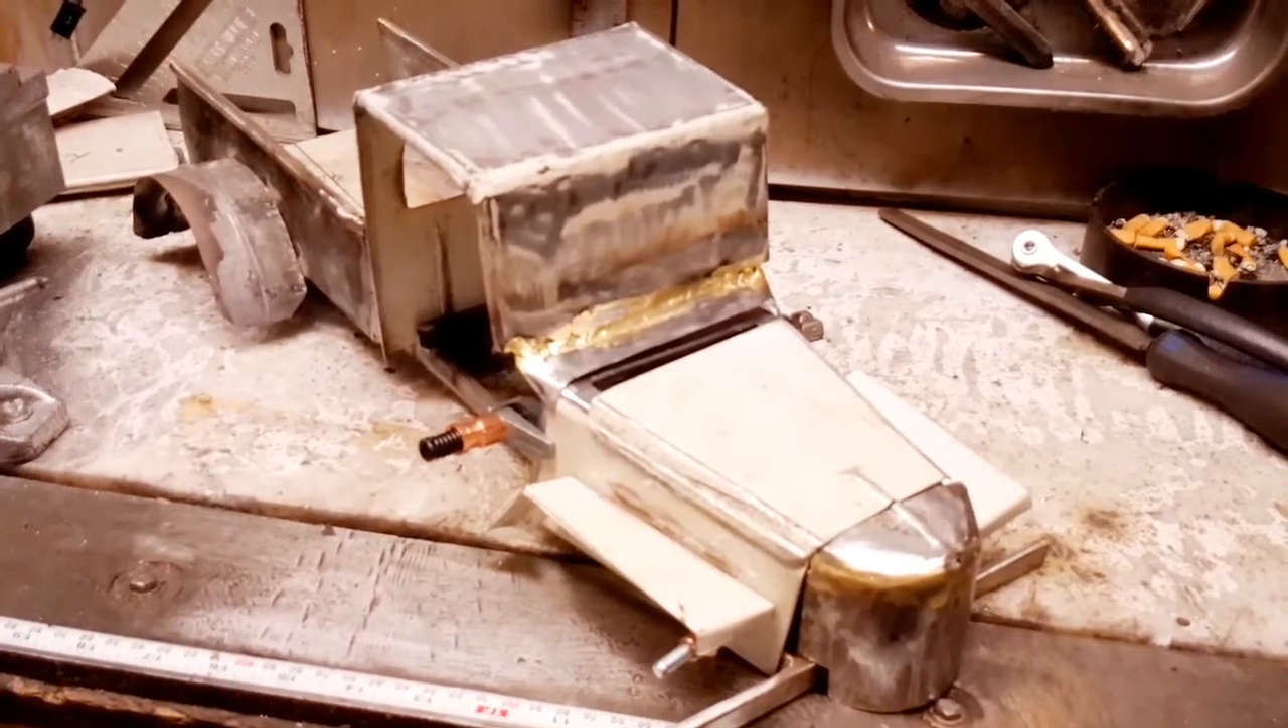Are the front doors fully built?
No.